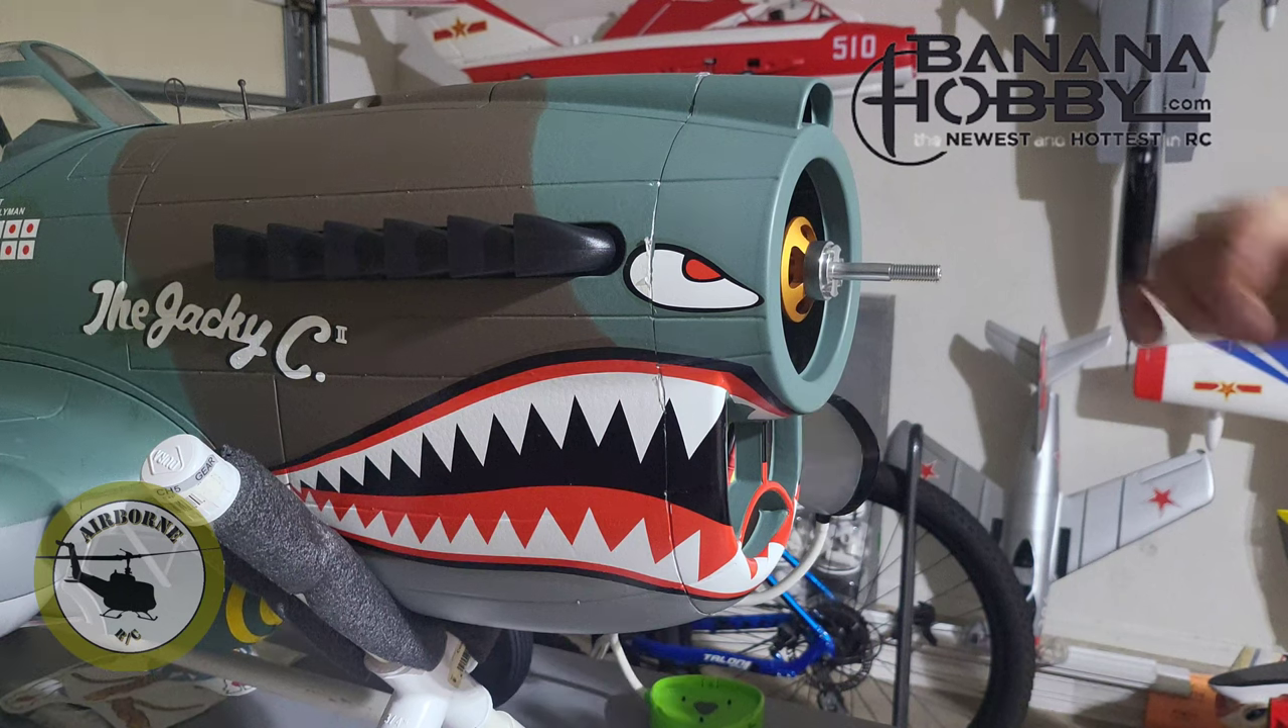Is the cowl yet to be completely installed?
No.